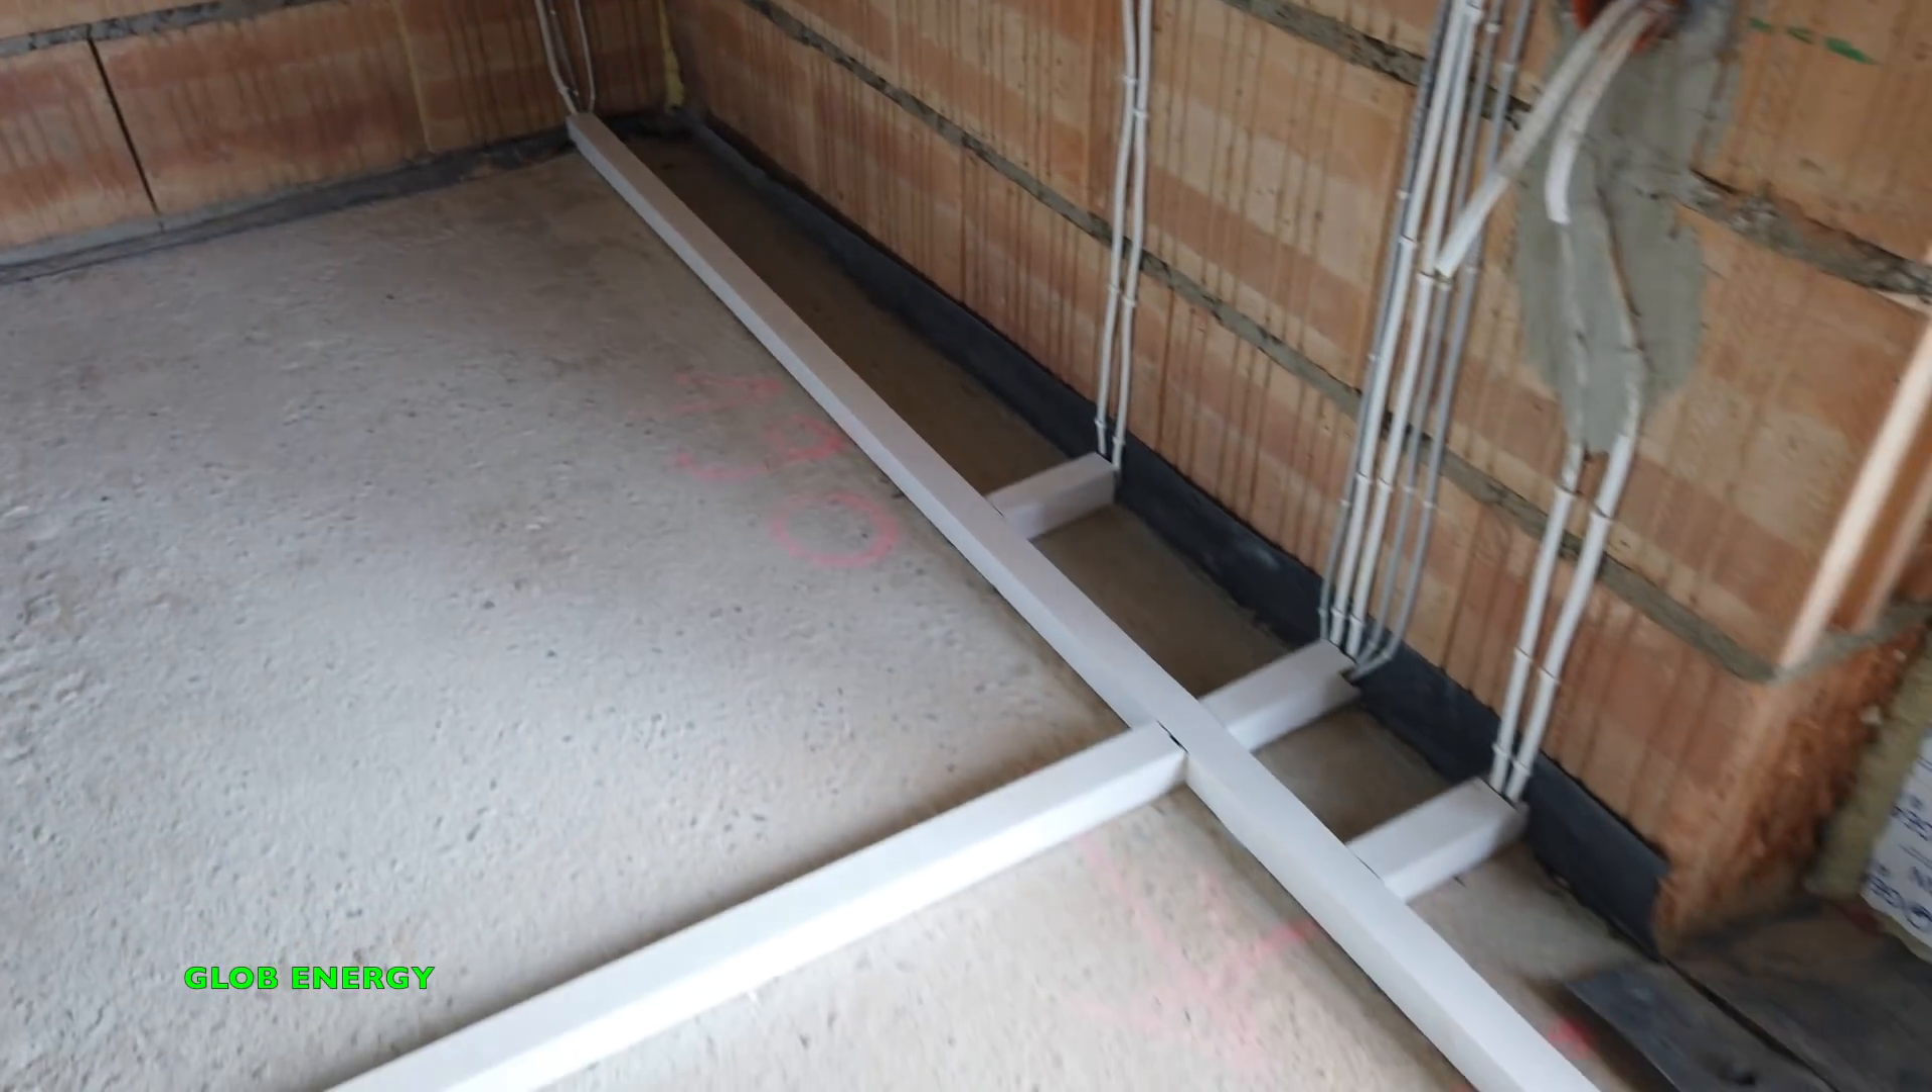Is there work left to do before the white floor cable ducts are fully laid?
No.